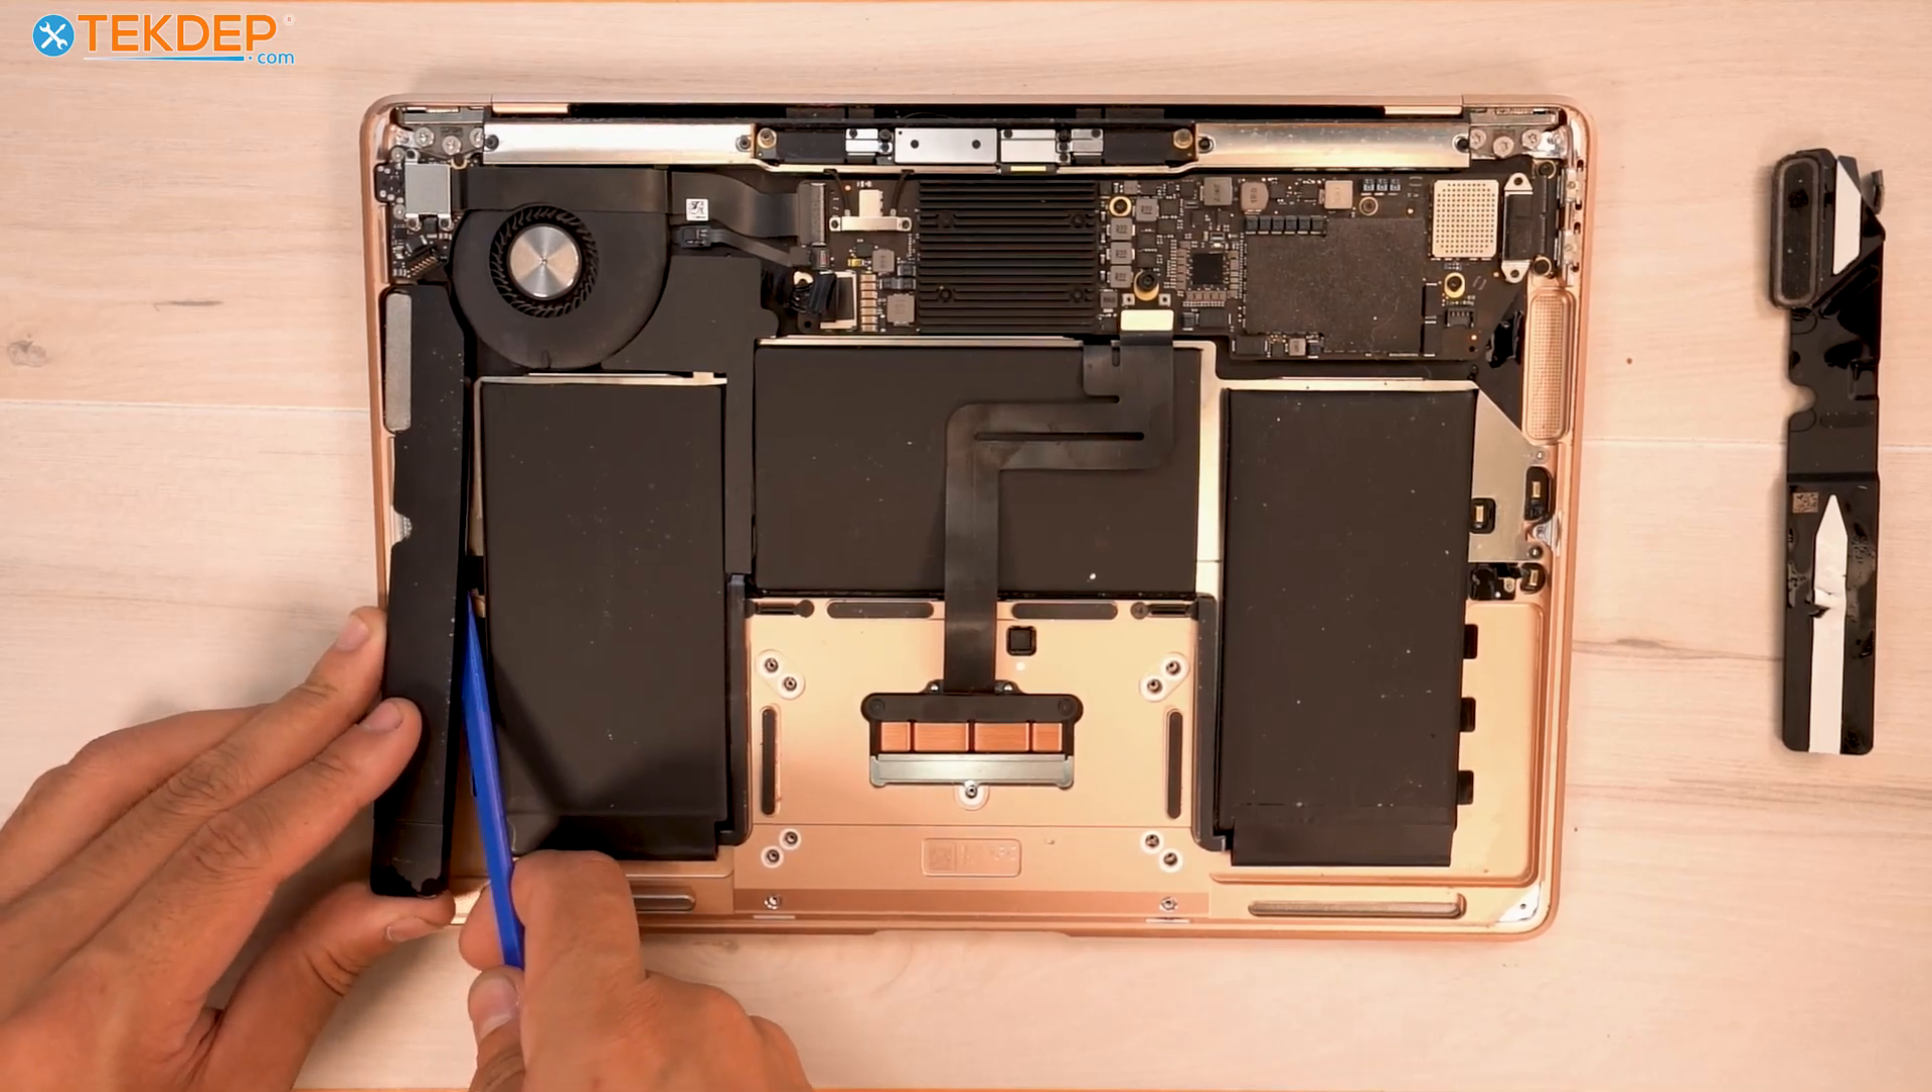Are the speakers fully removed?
No.